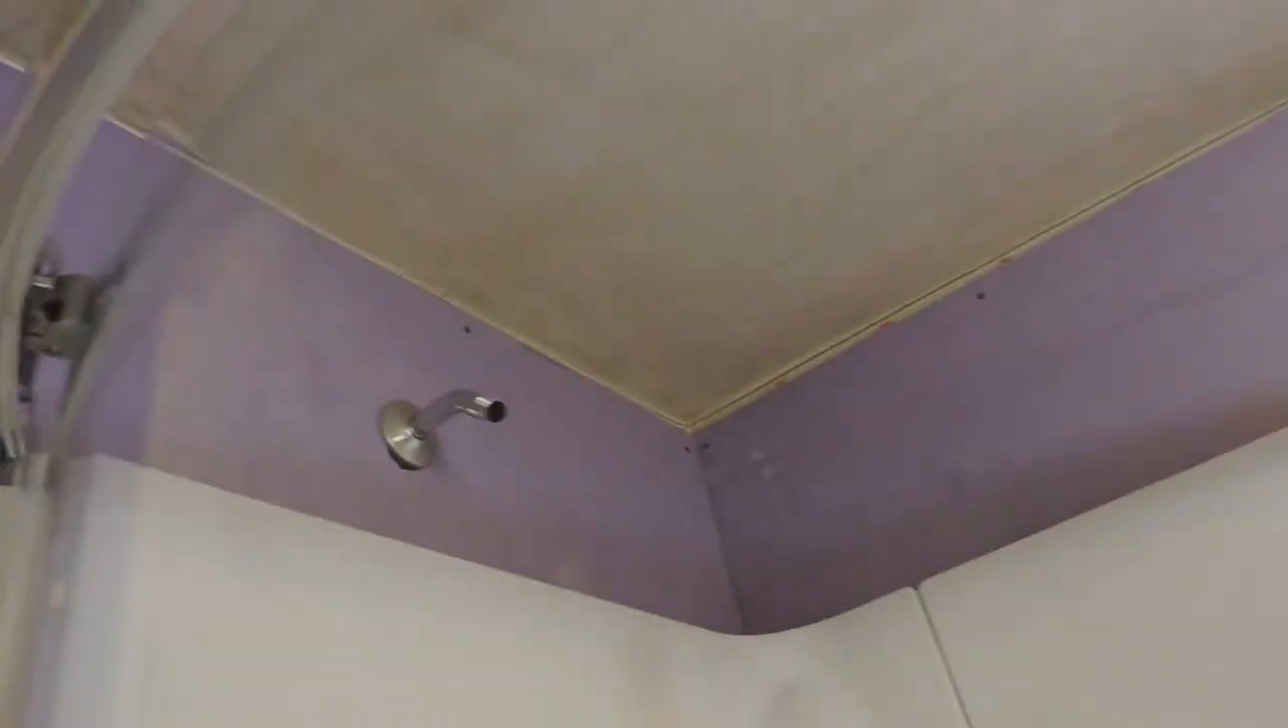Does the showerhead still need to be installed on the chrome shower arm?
Yes.